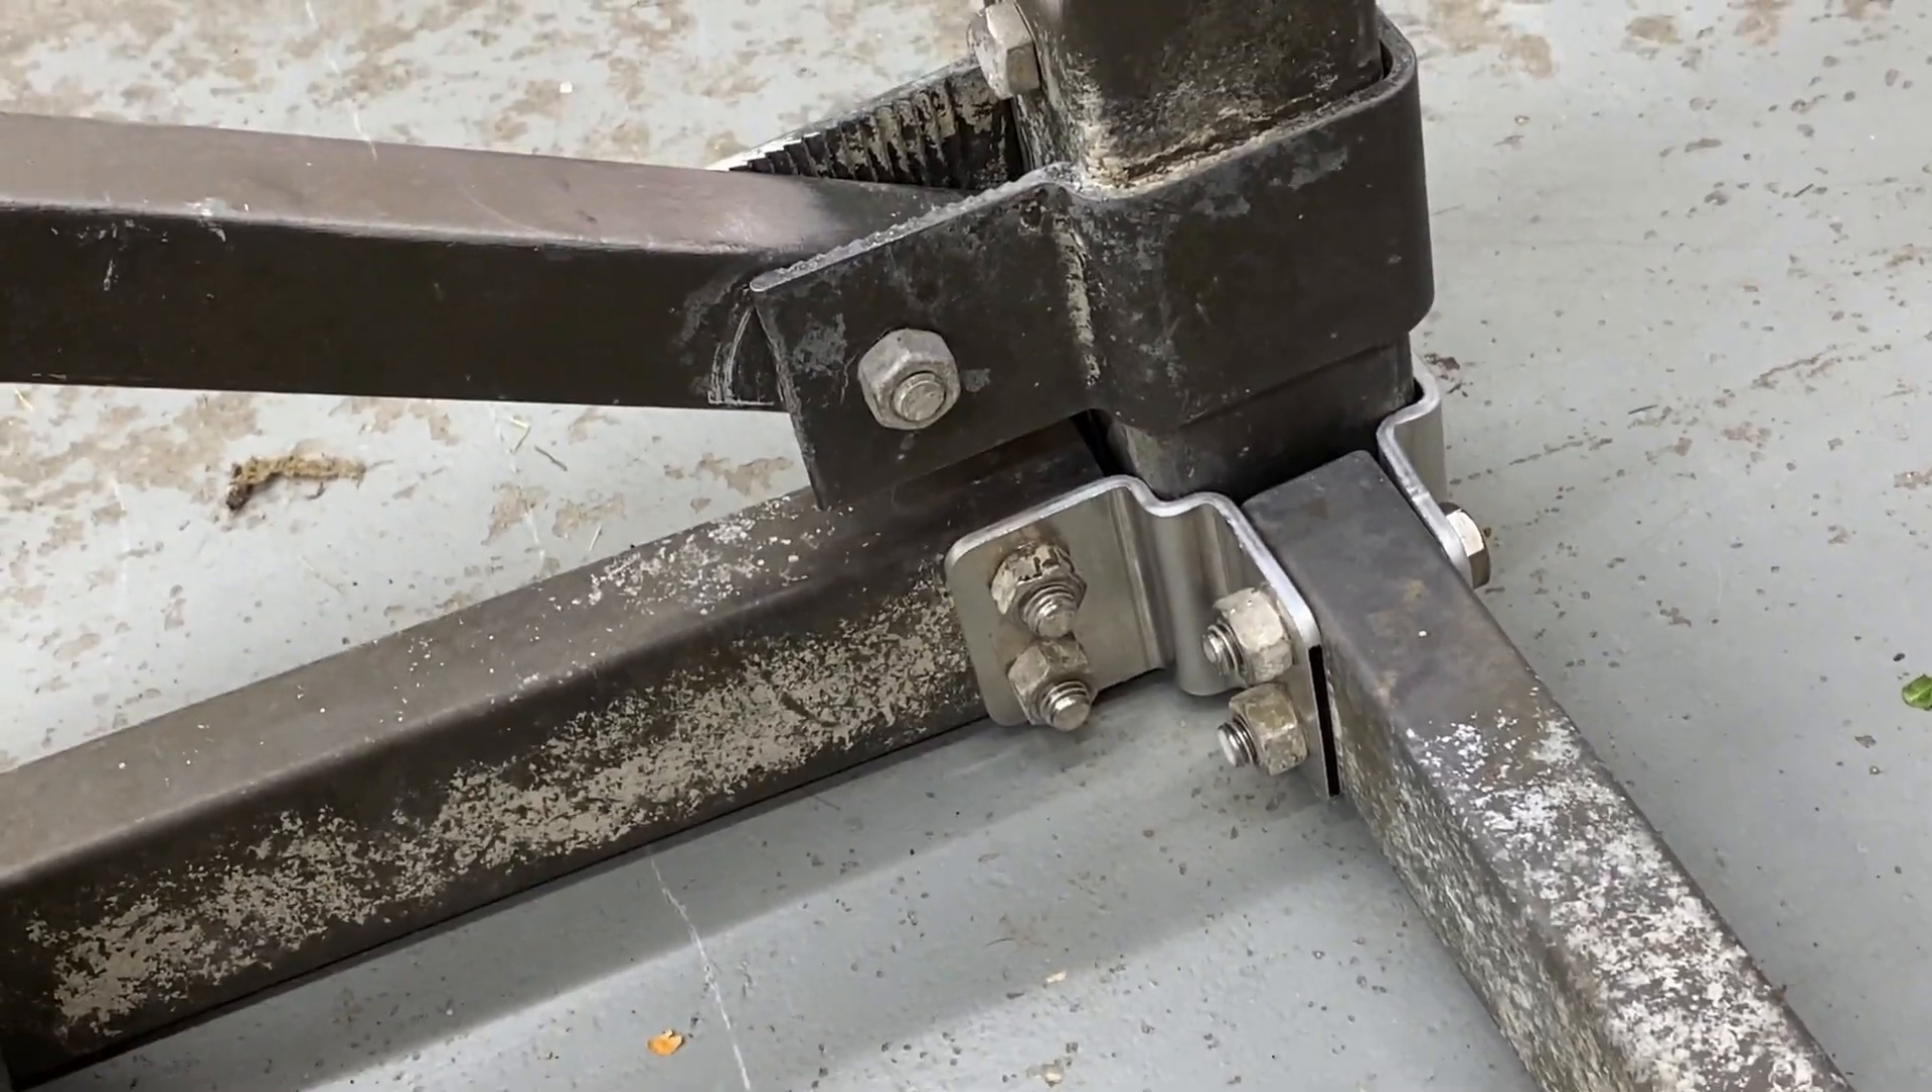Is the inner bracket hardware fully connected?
Yes.